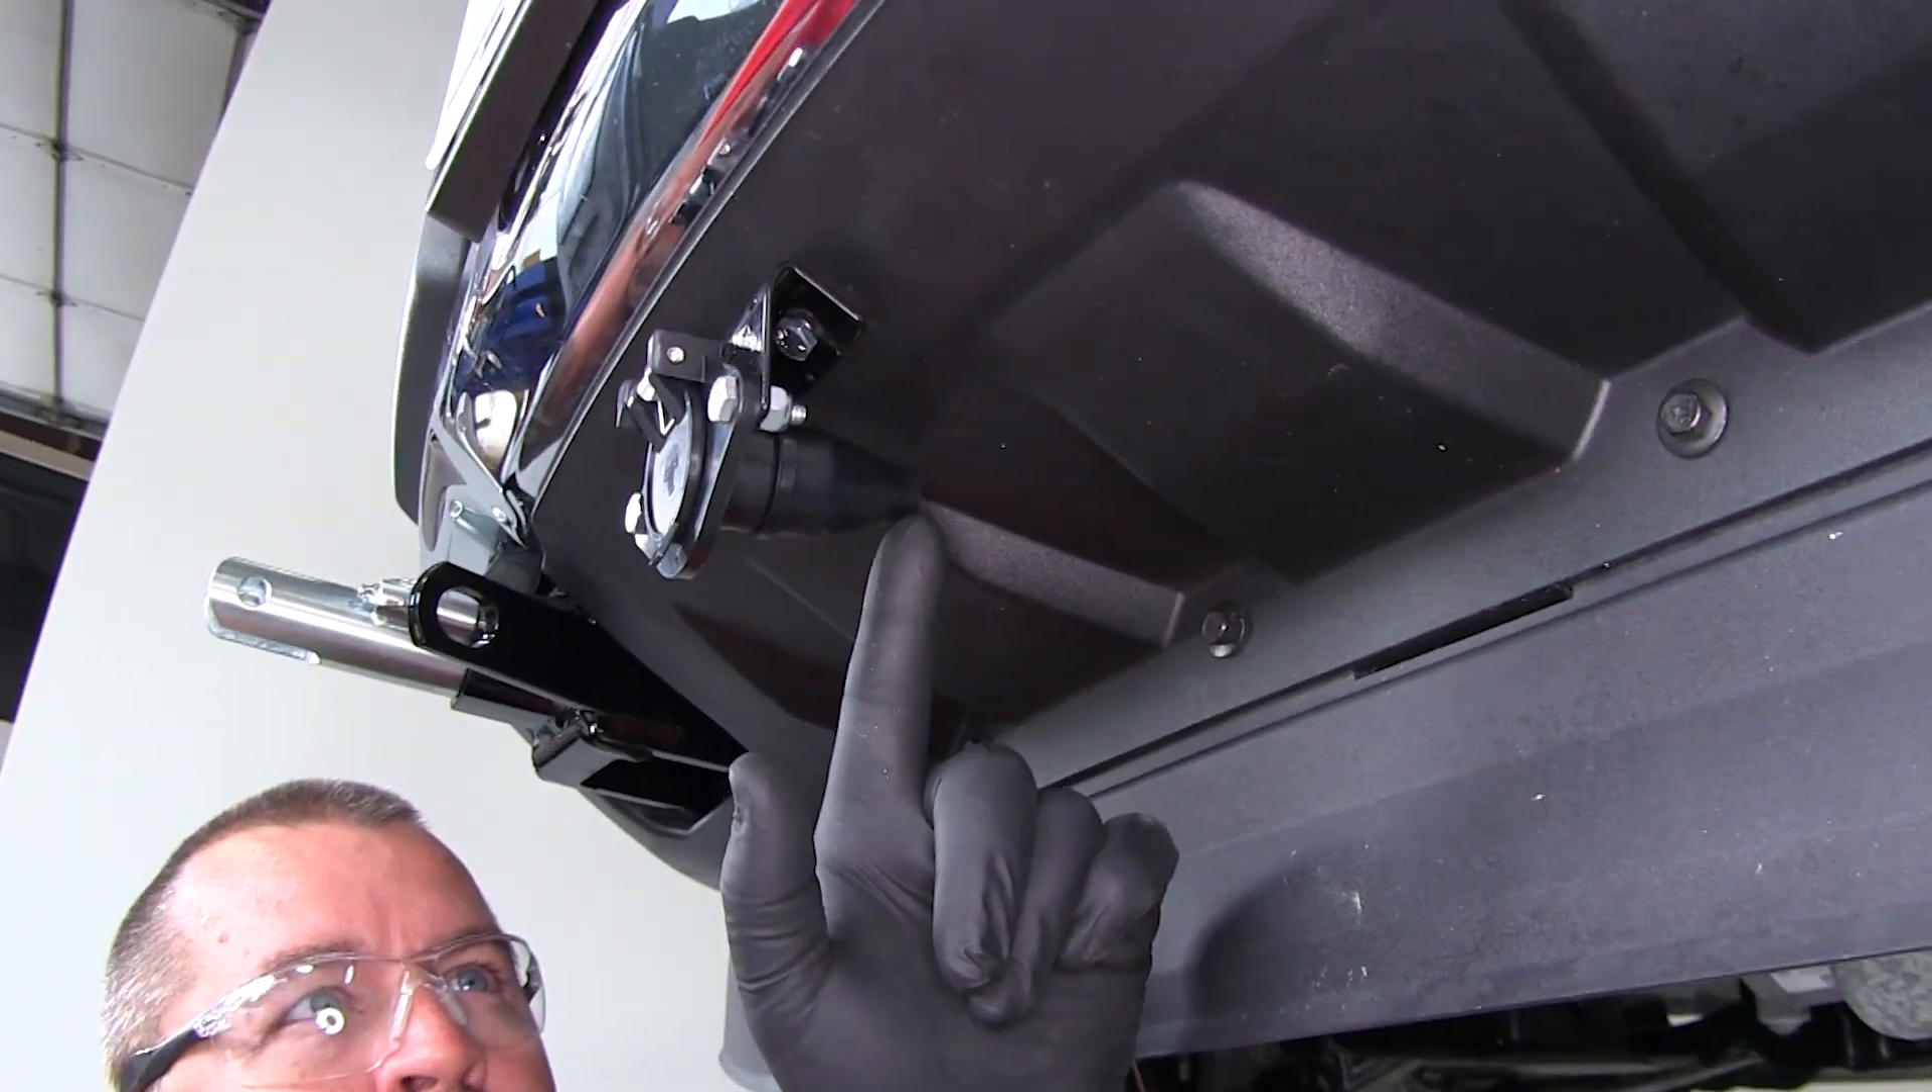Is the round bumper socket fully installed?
Yes.